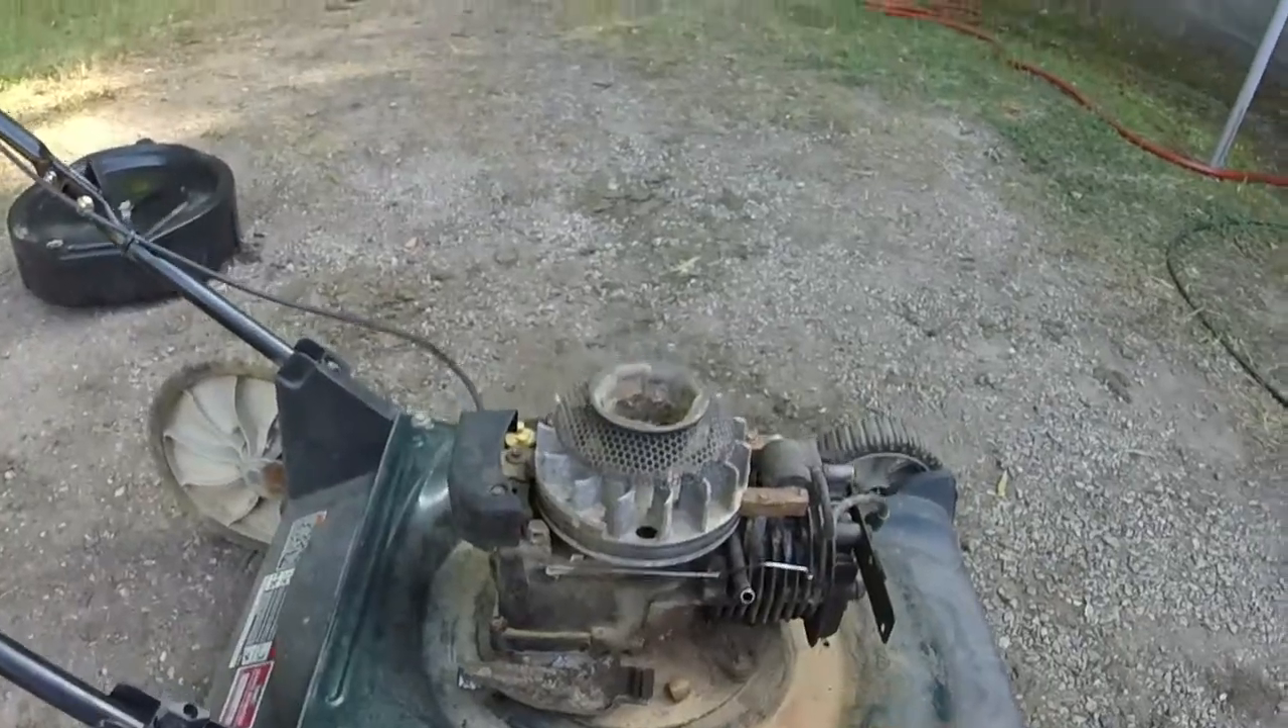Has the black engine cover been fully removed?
Yes.